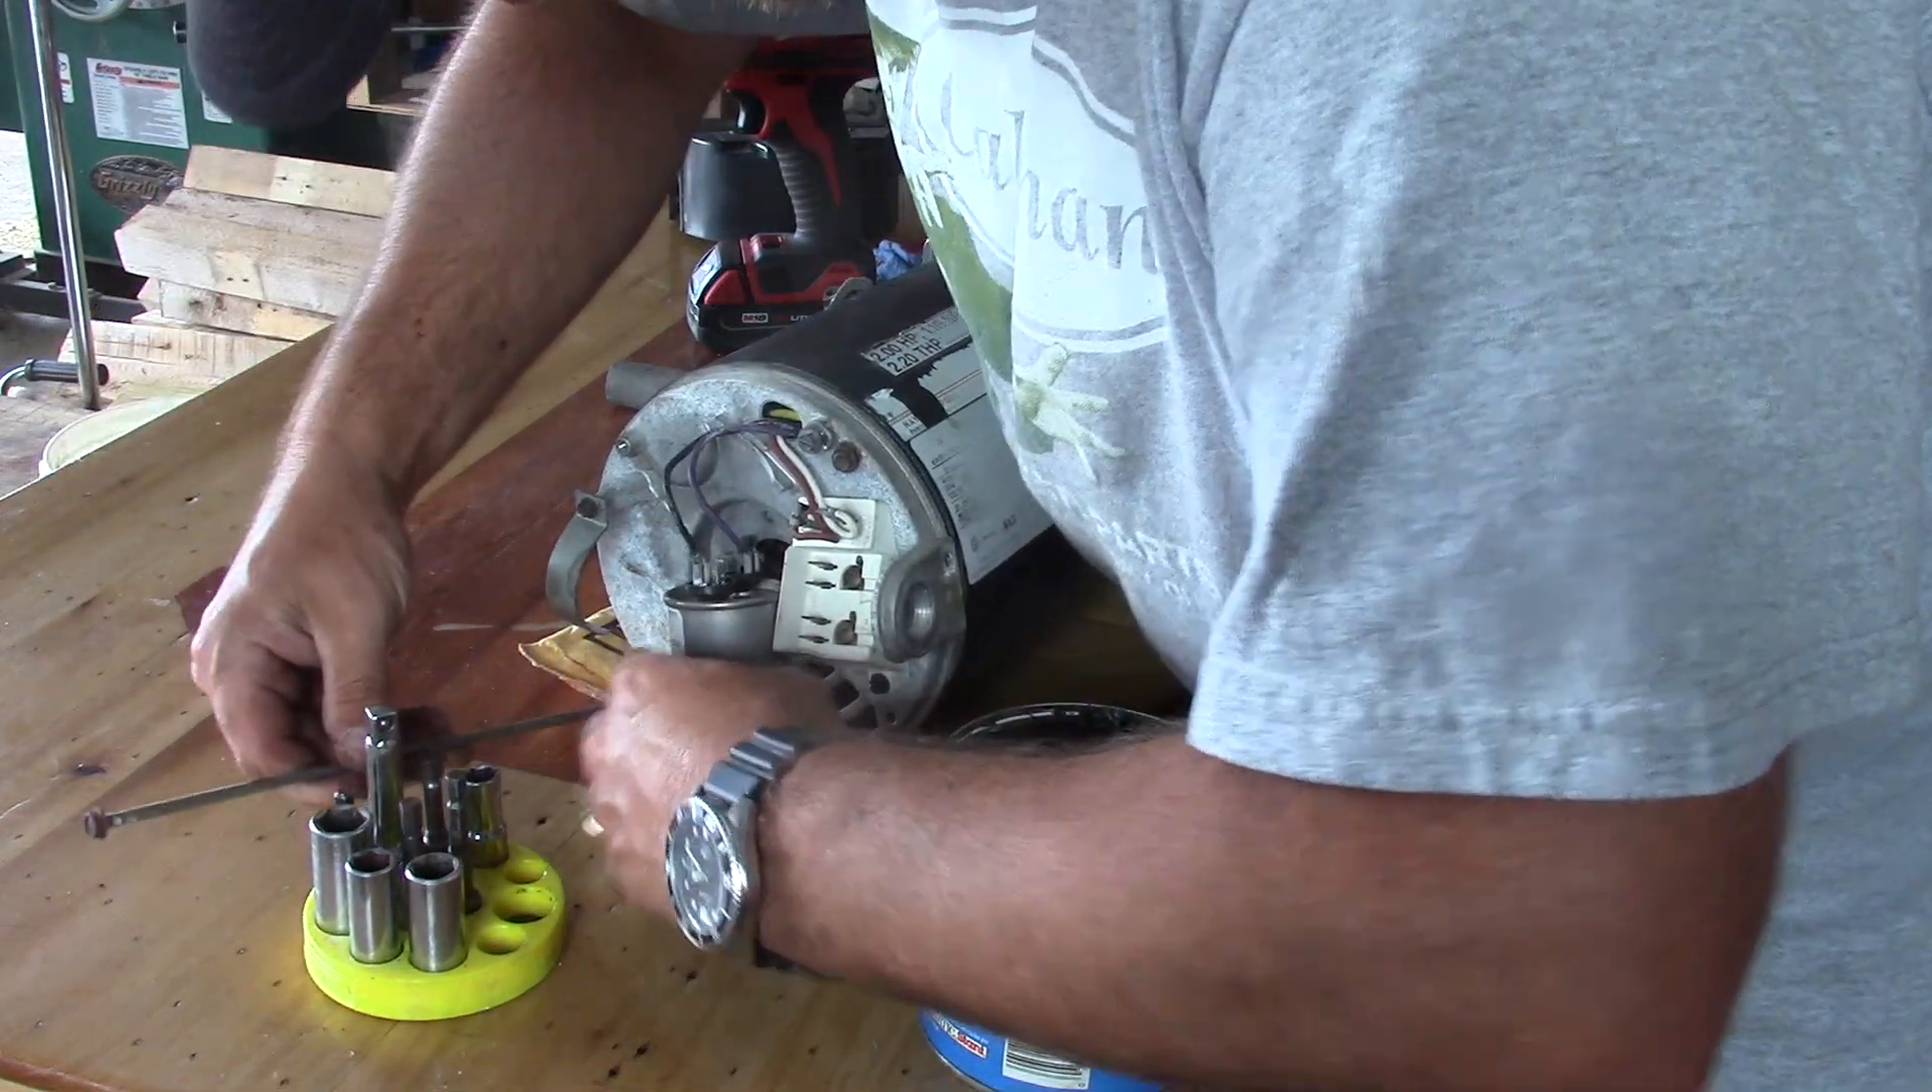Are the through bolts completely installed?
No.